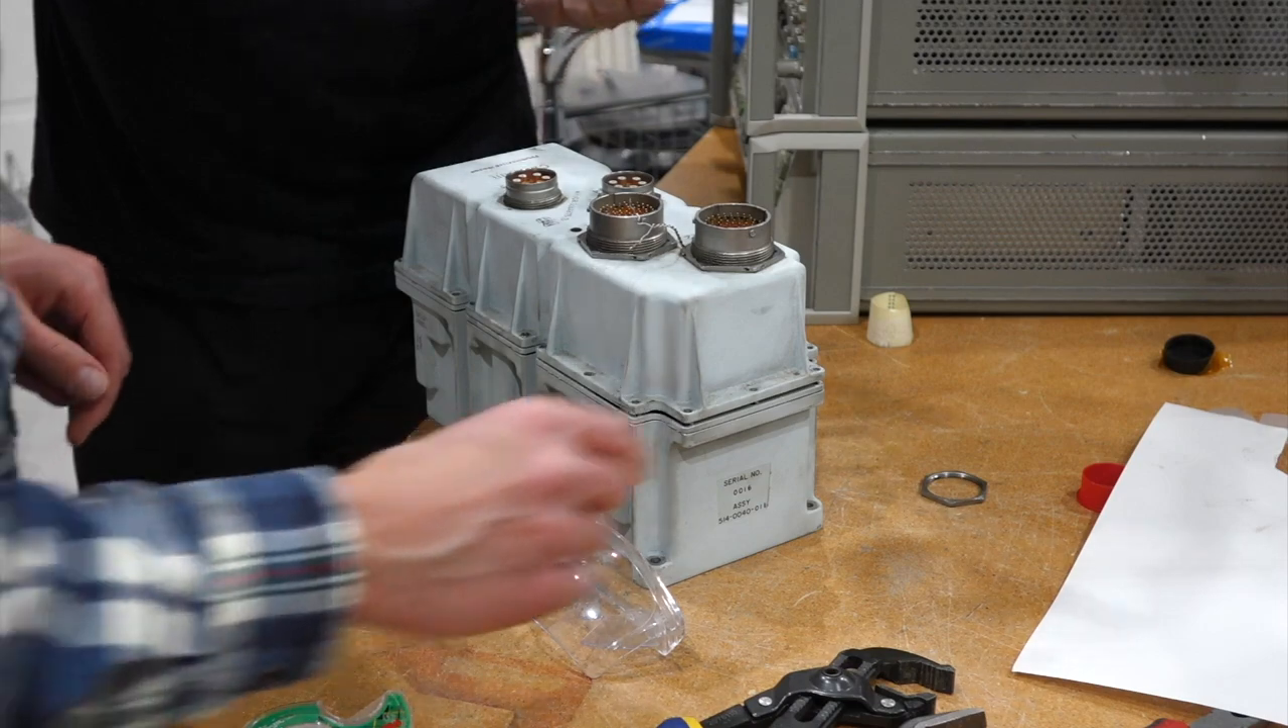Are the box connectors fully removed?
No.